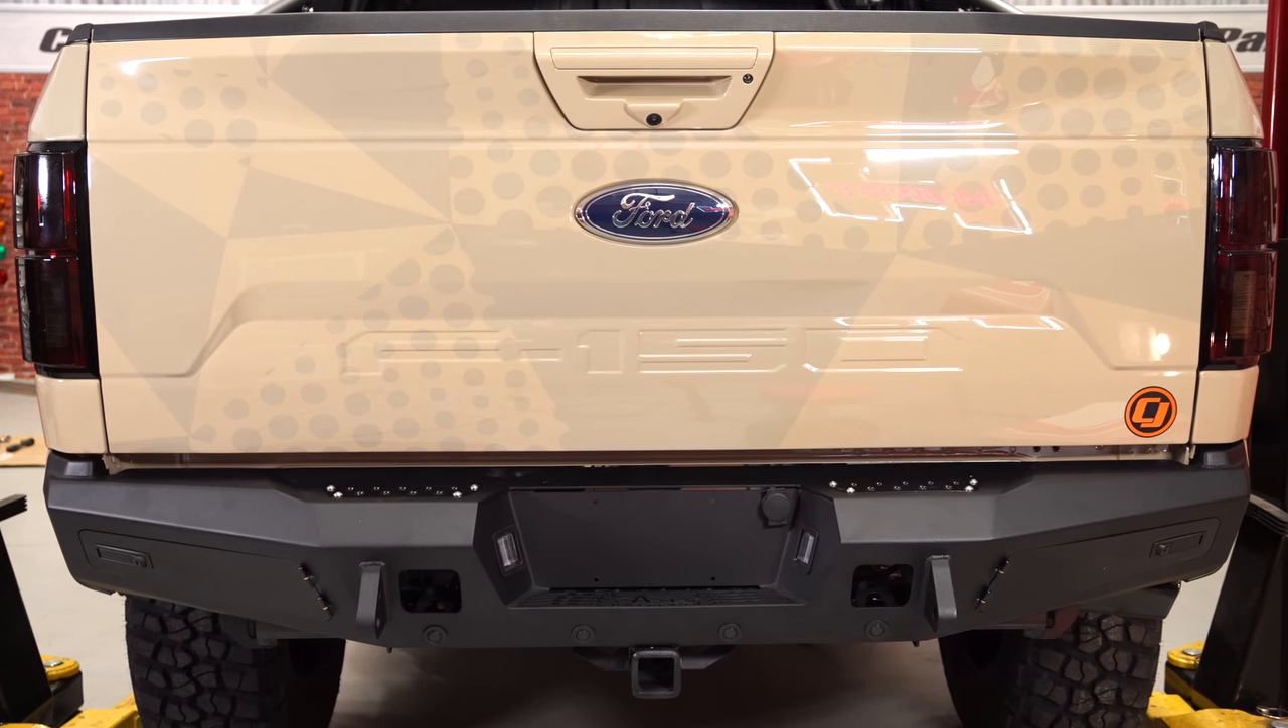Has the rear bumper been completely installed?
Yes.